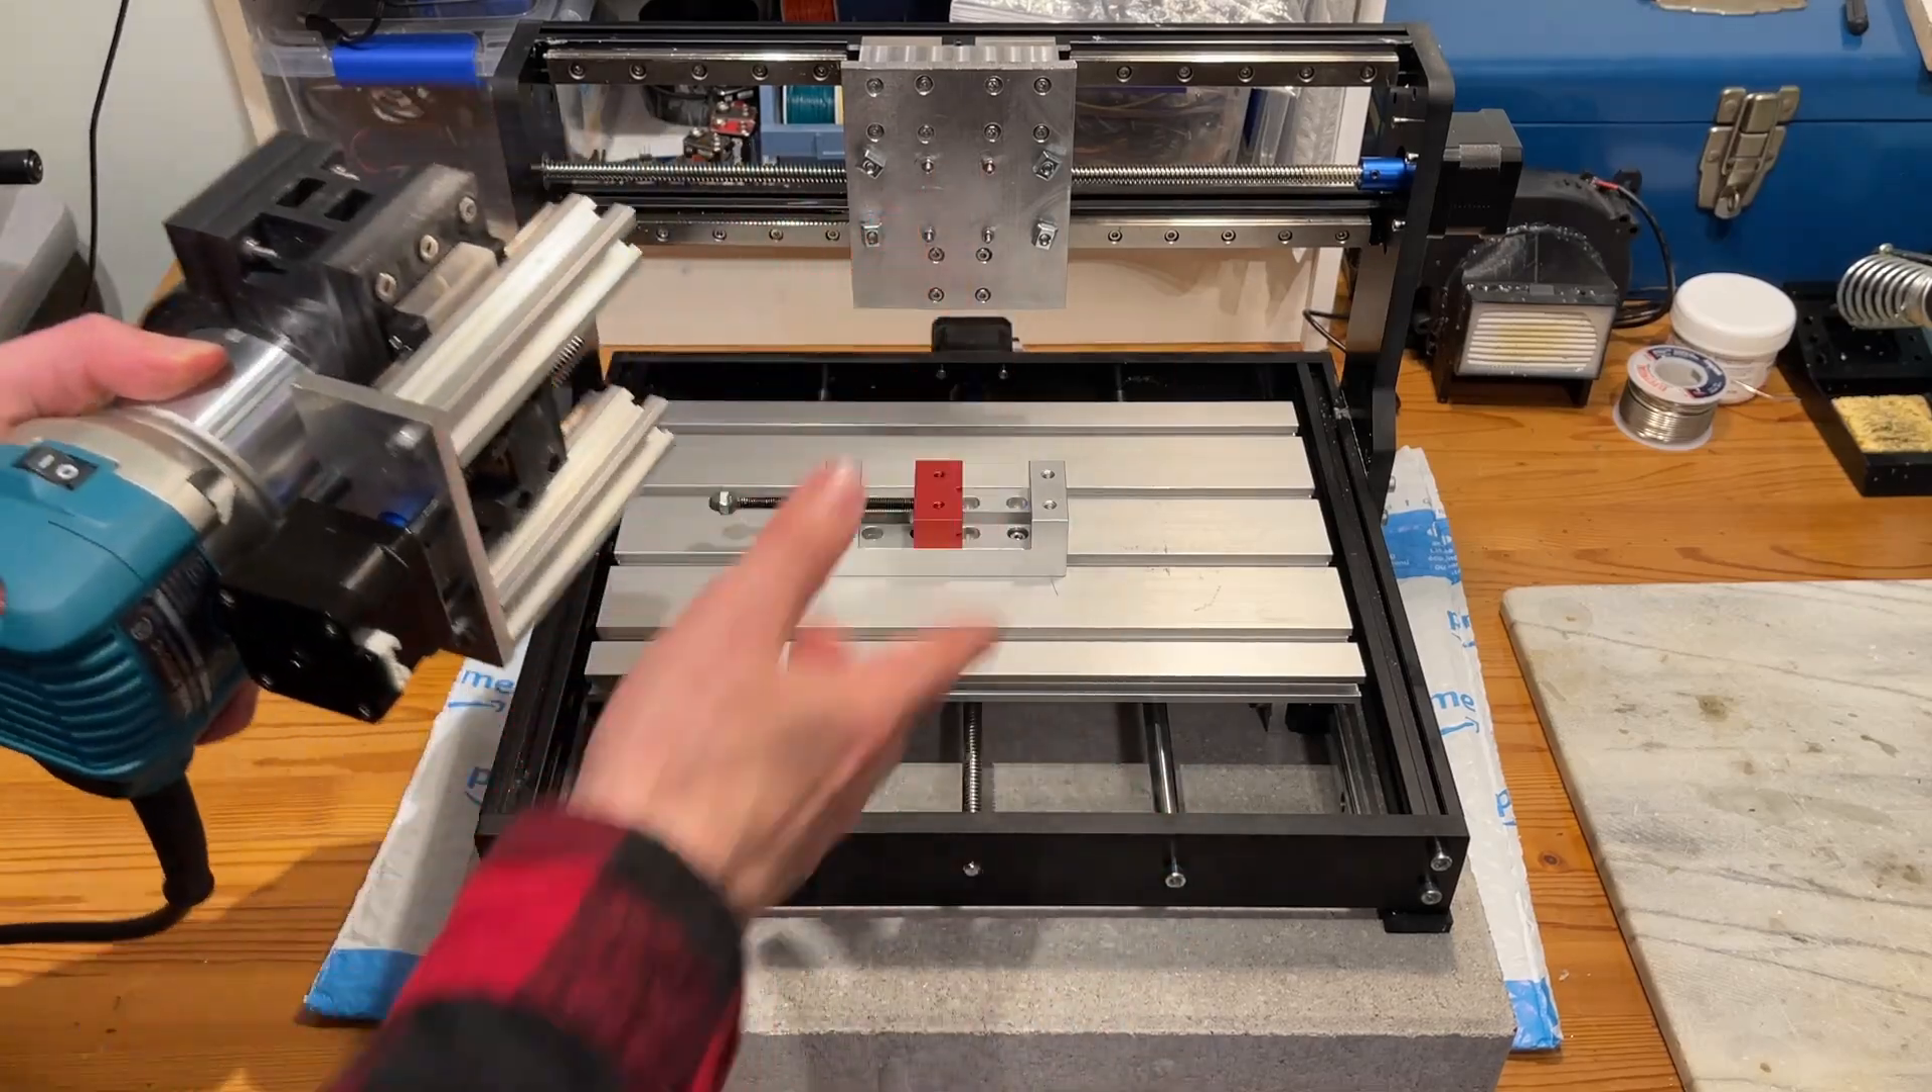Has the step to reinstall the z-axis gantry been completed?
No.